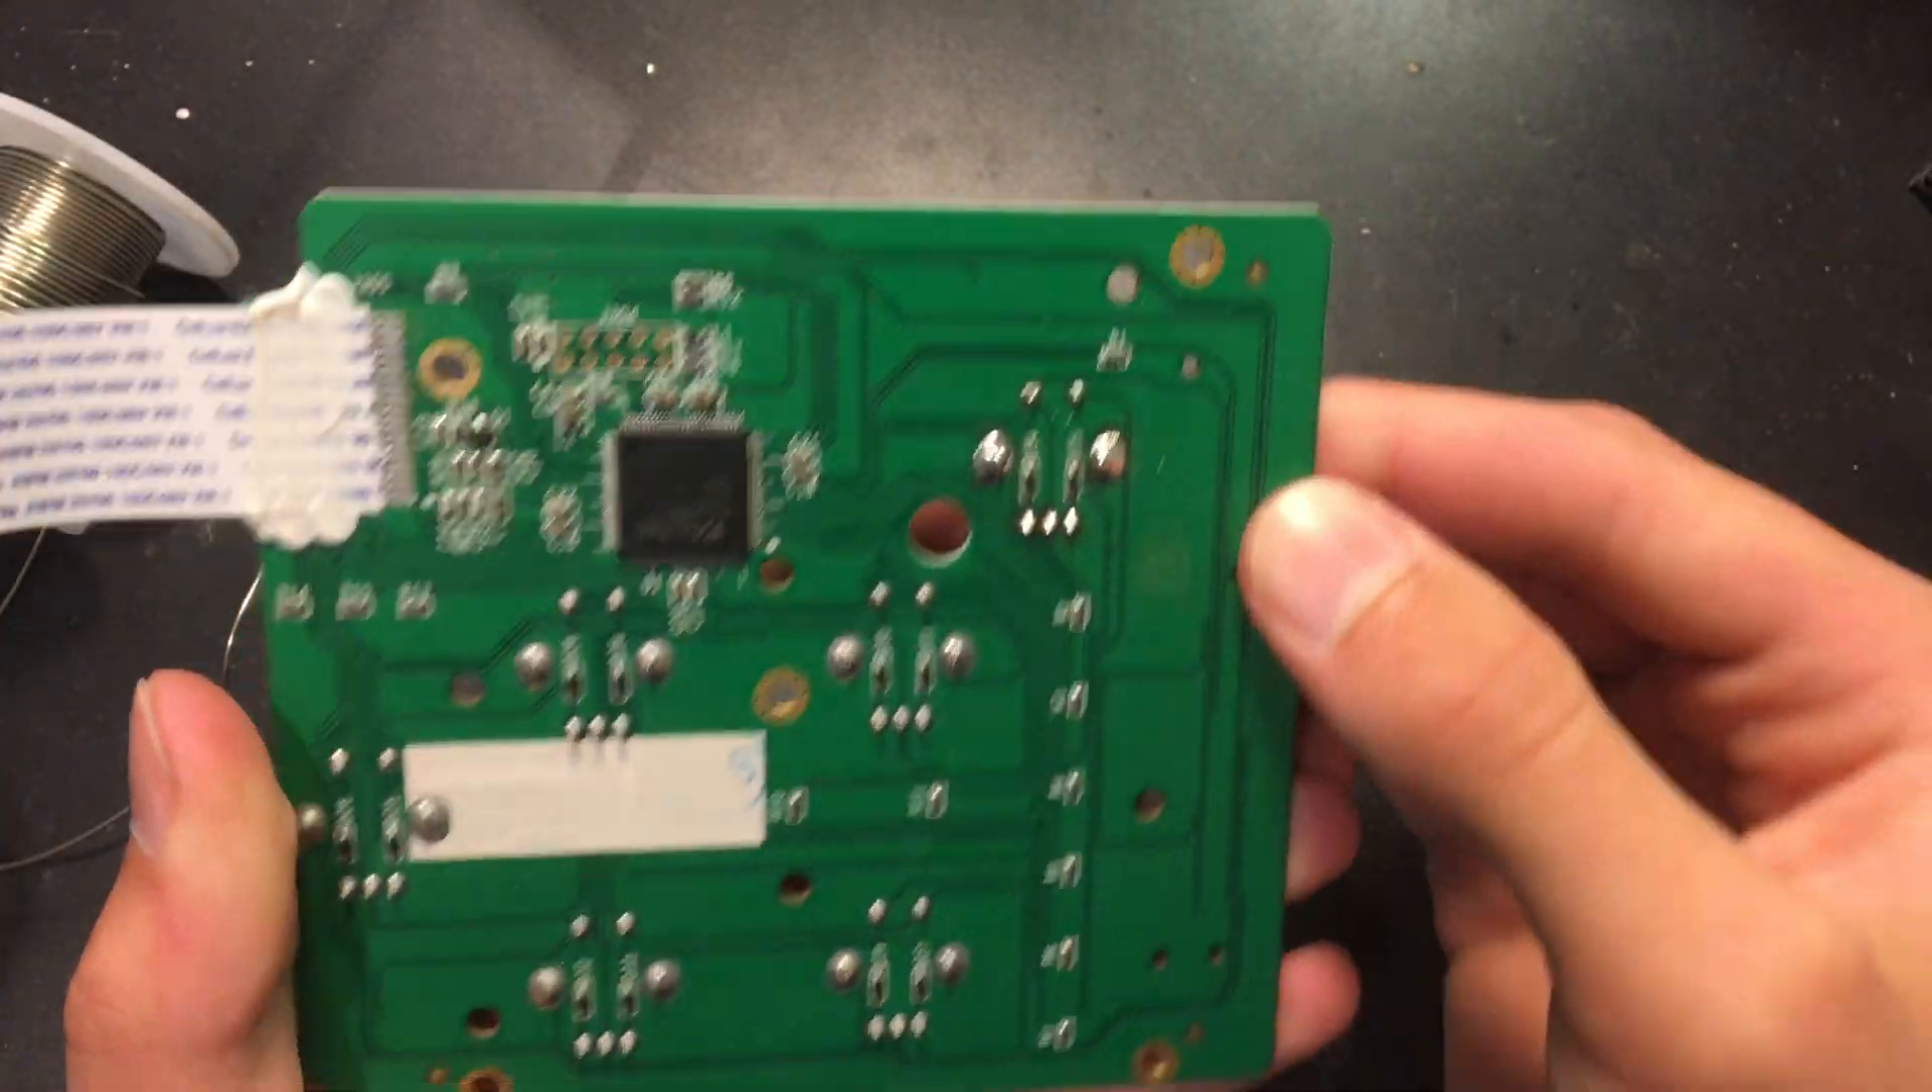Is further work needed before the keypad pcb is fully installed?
Yes.